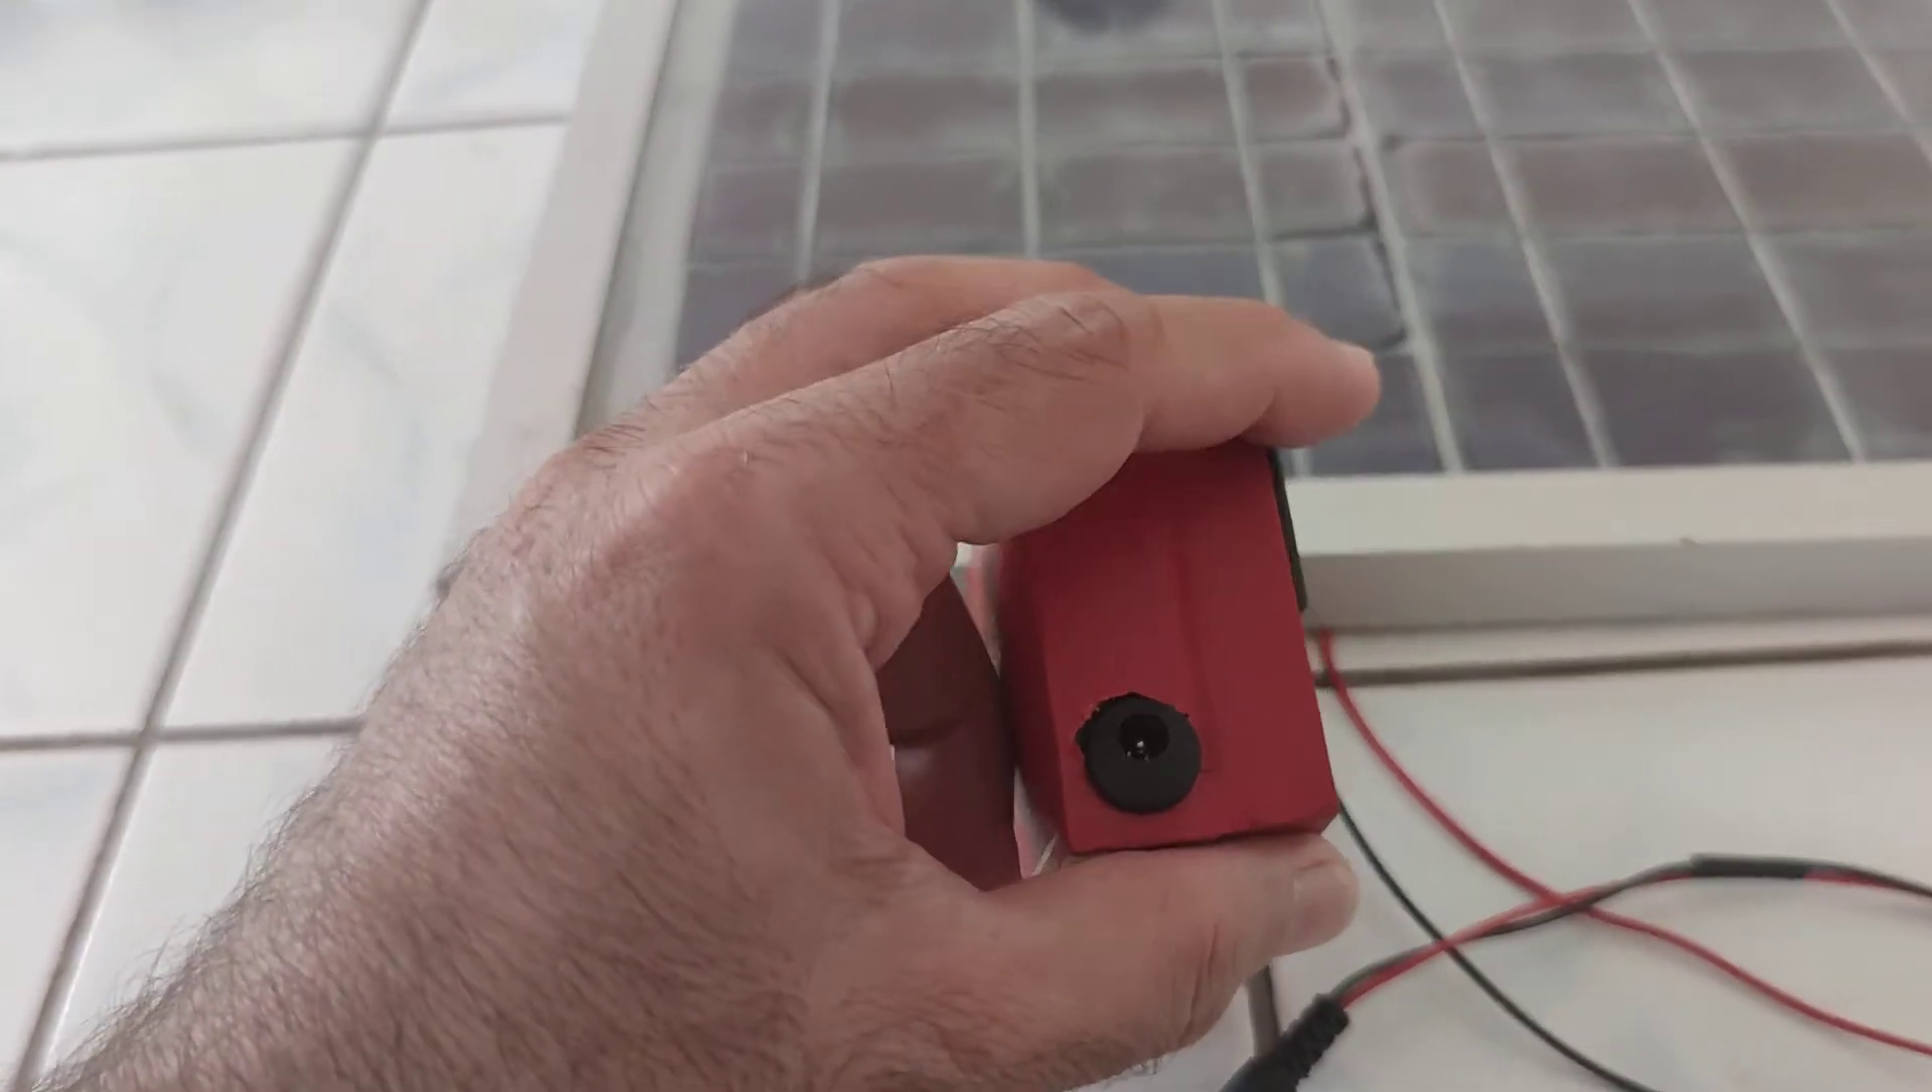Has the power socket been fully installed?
Yes.